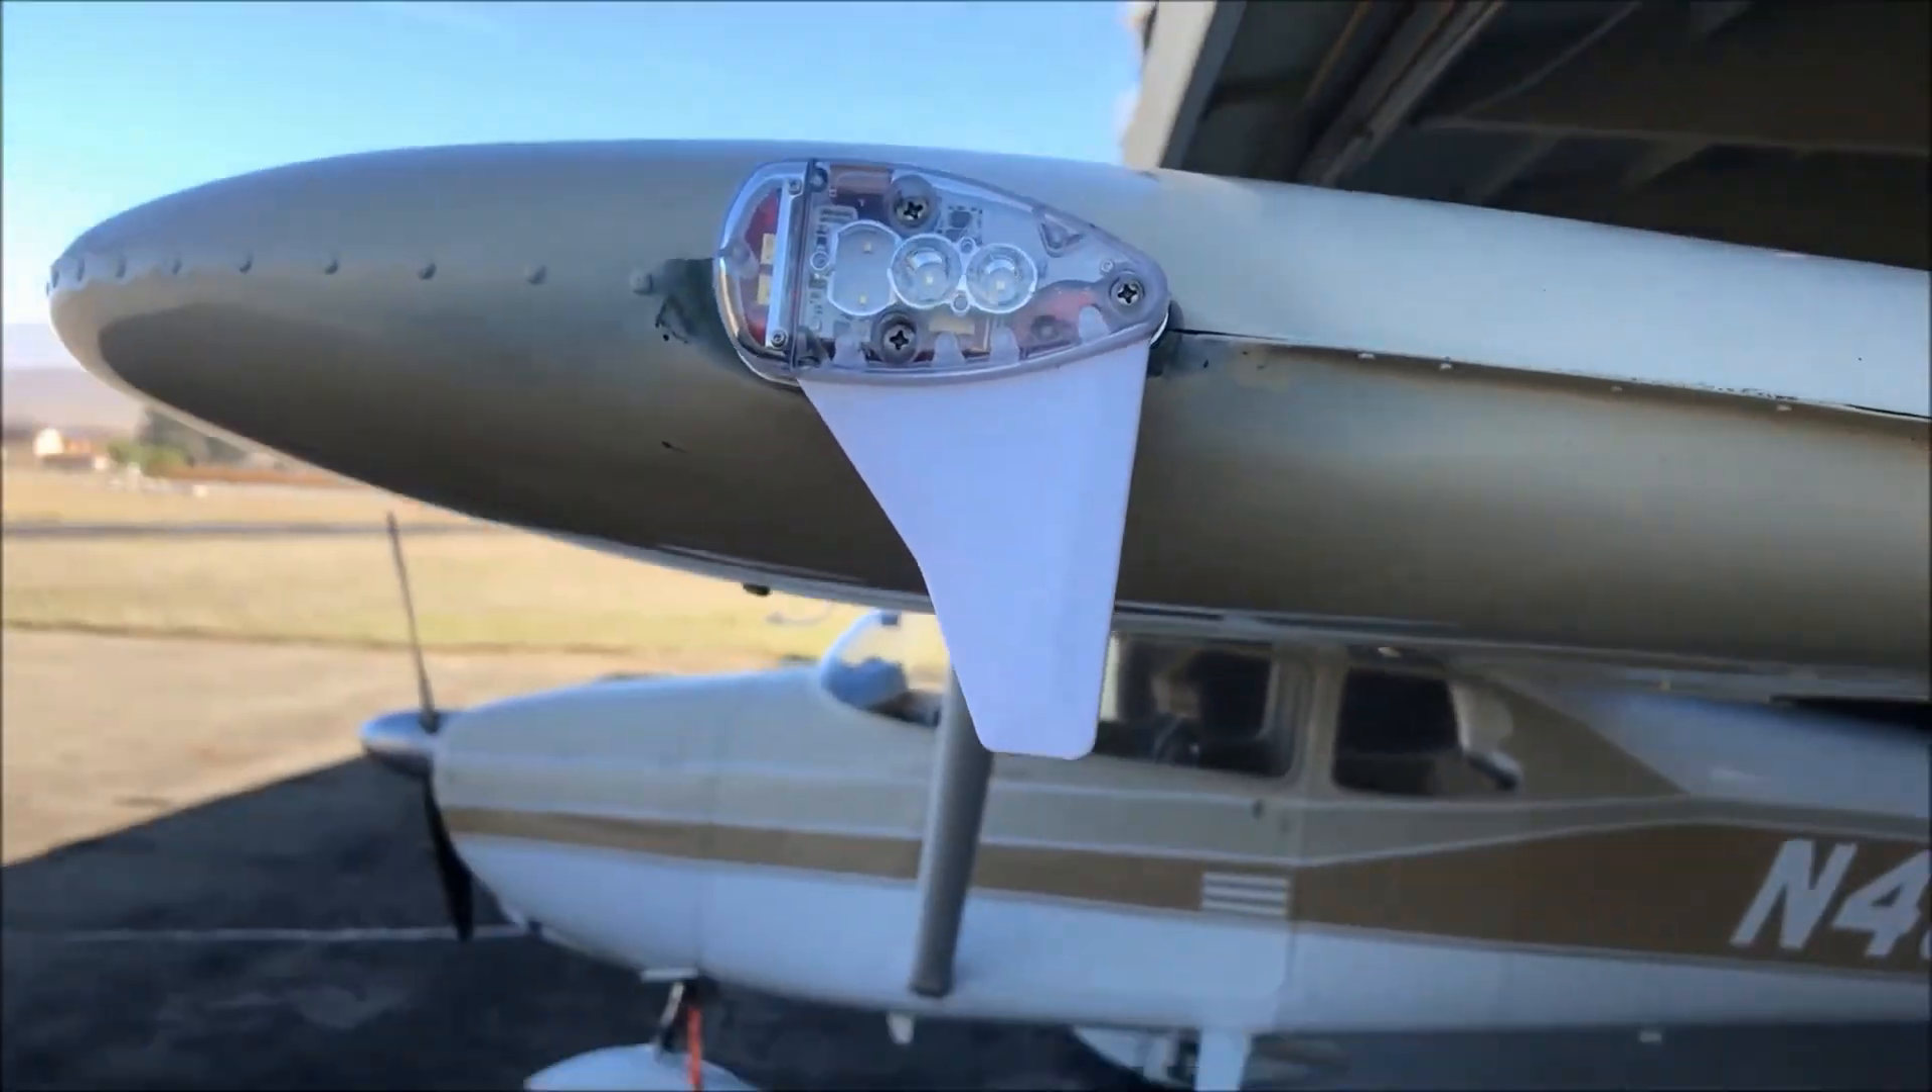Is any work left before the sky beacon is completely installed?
No.